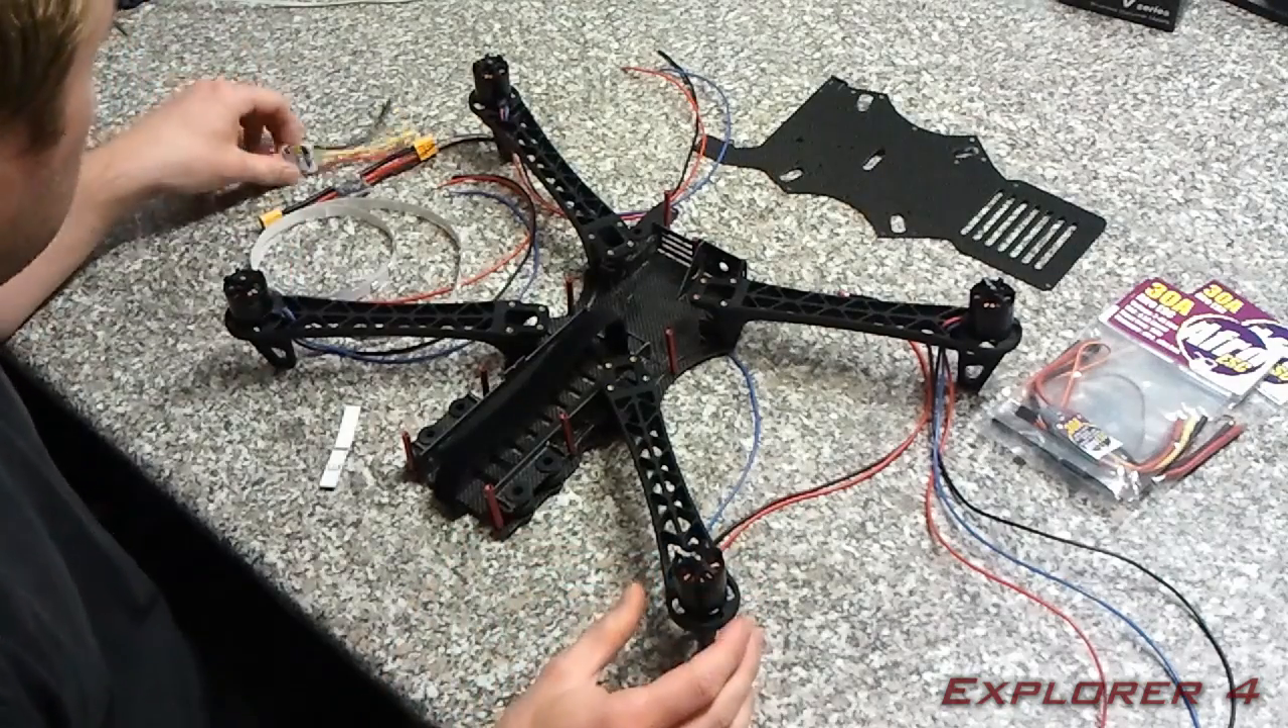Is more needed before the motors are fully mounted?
No.